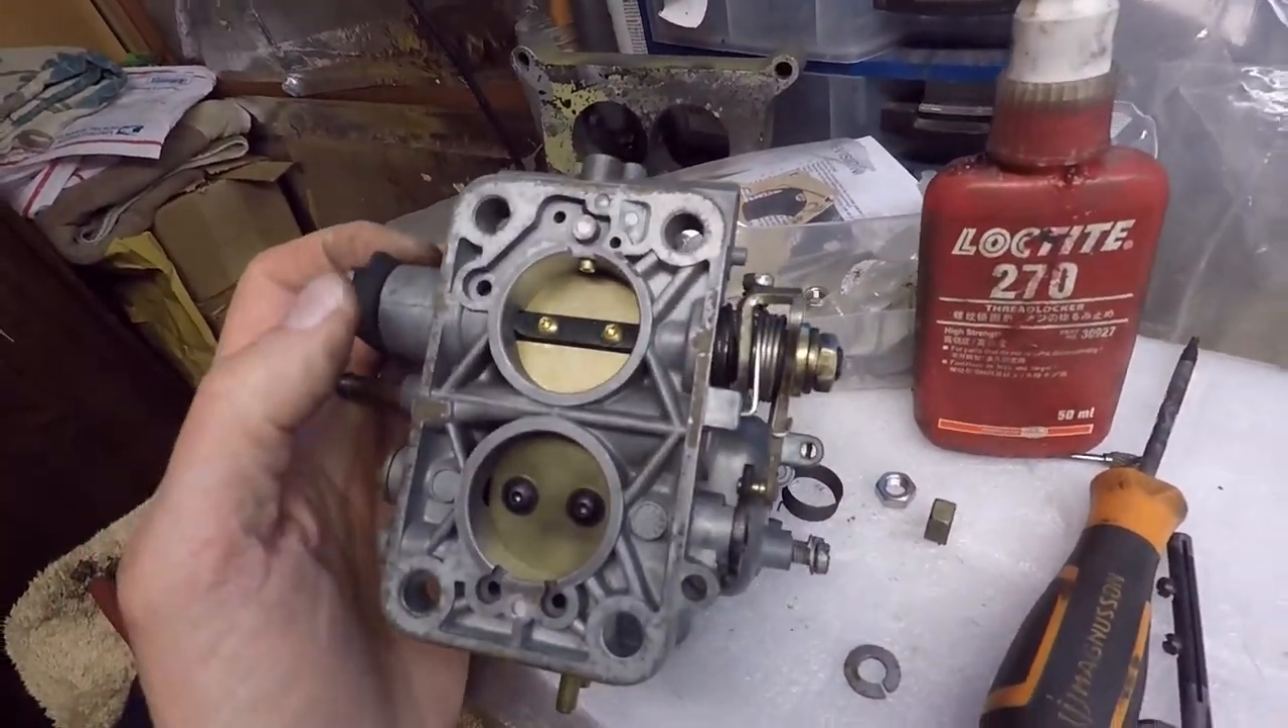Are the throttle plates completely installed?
Yes.